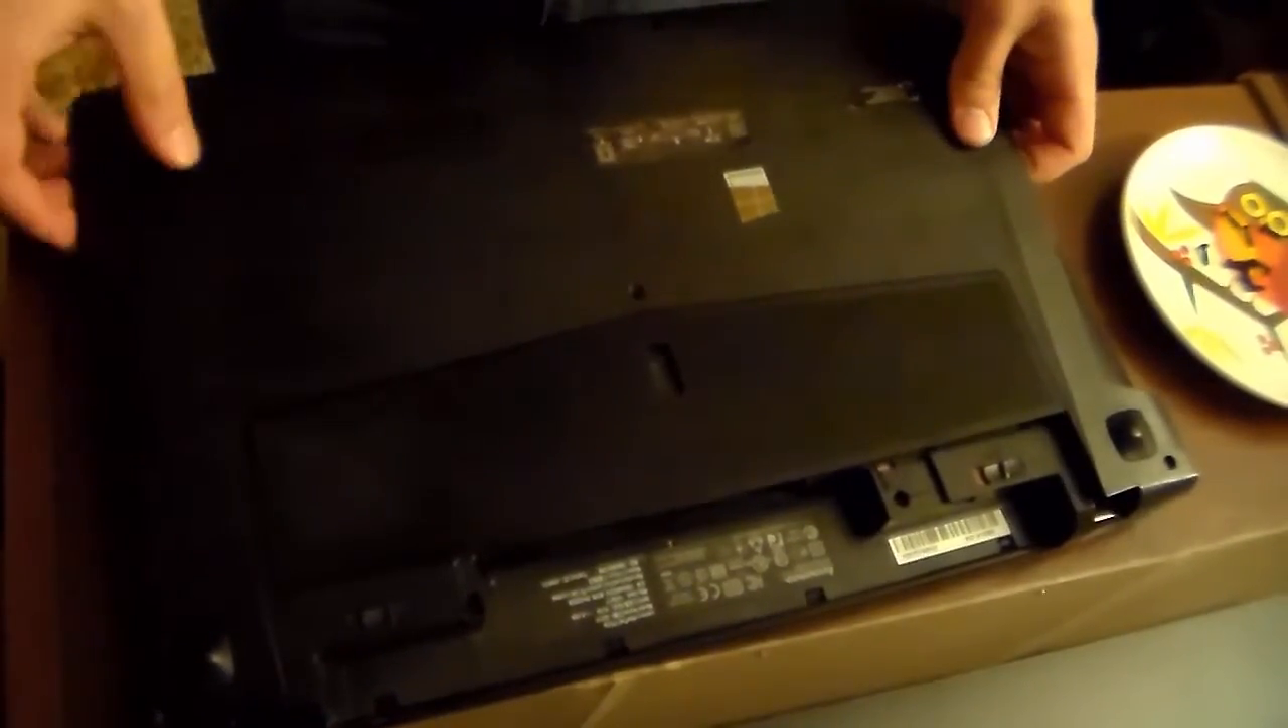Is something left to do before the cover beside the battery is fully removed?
Yes.